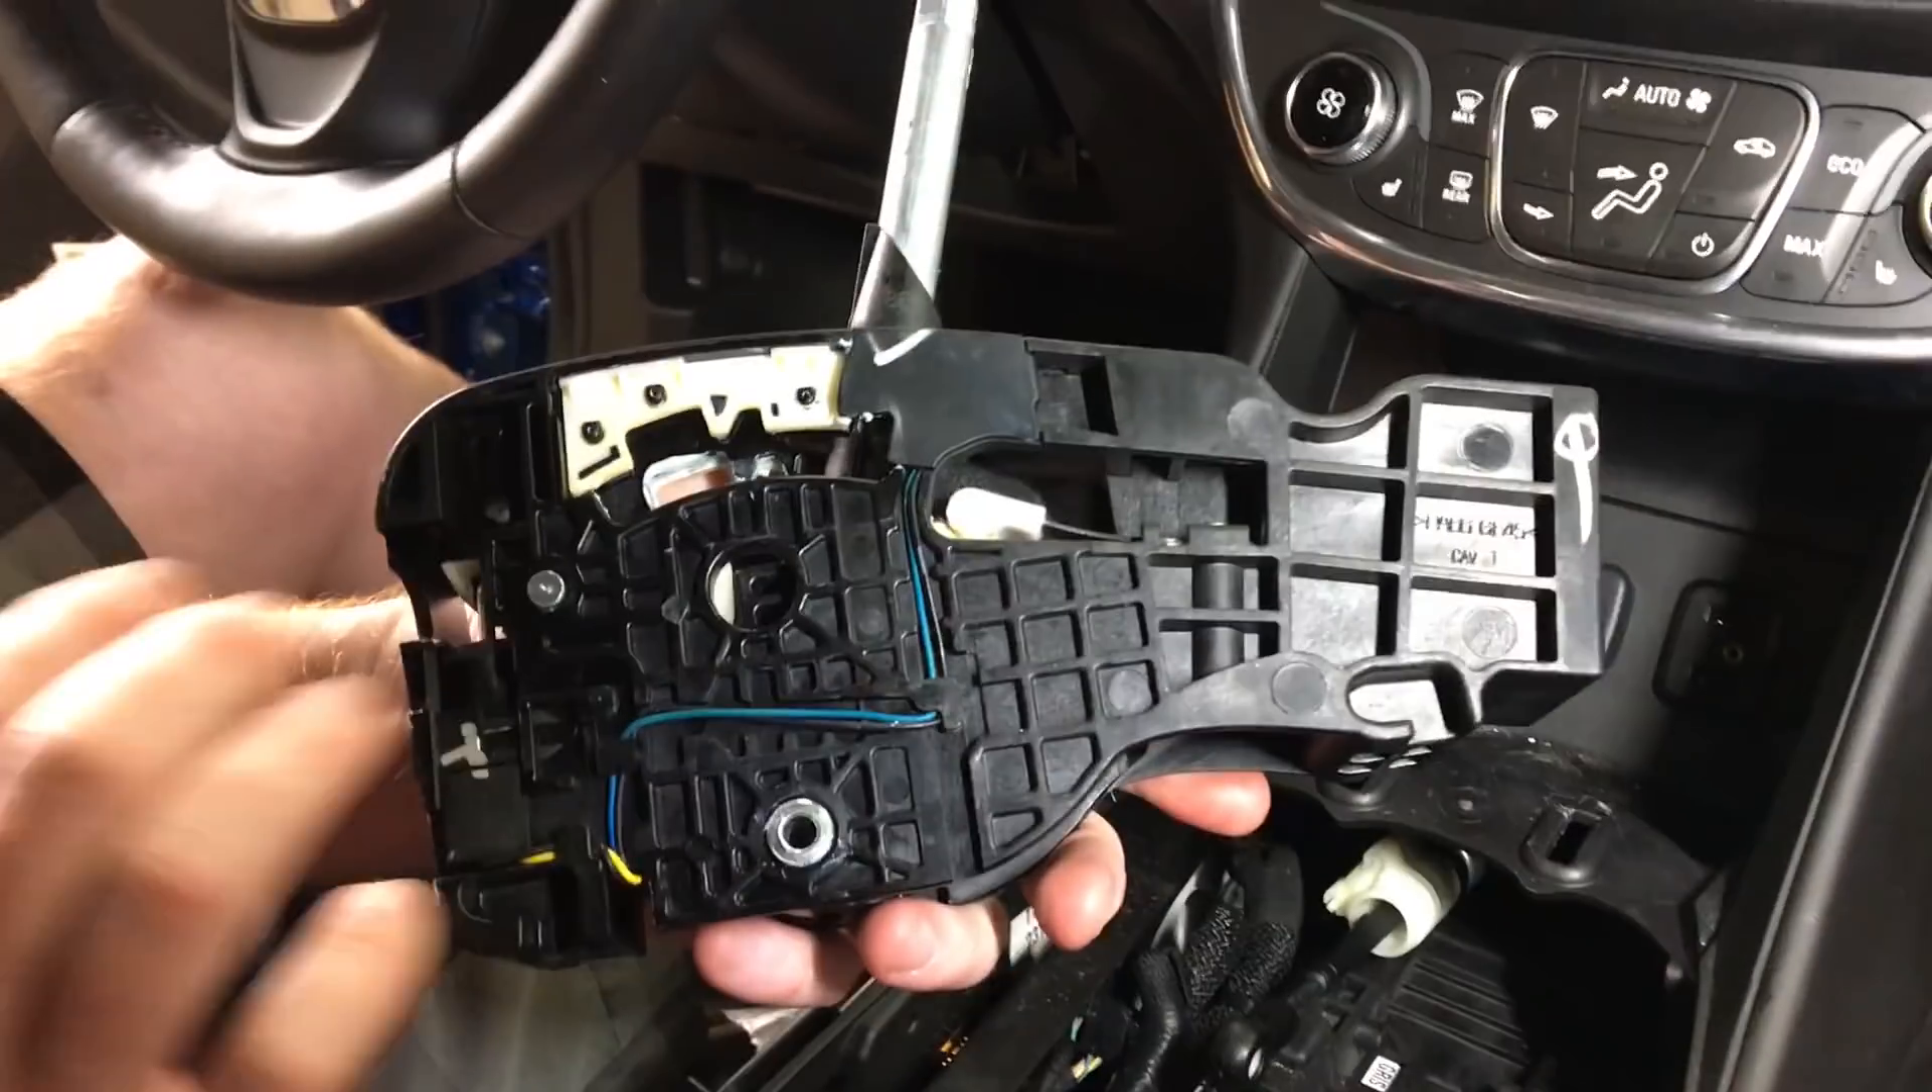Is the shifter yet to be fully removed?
No.